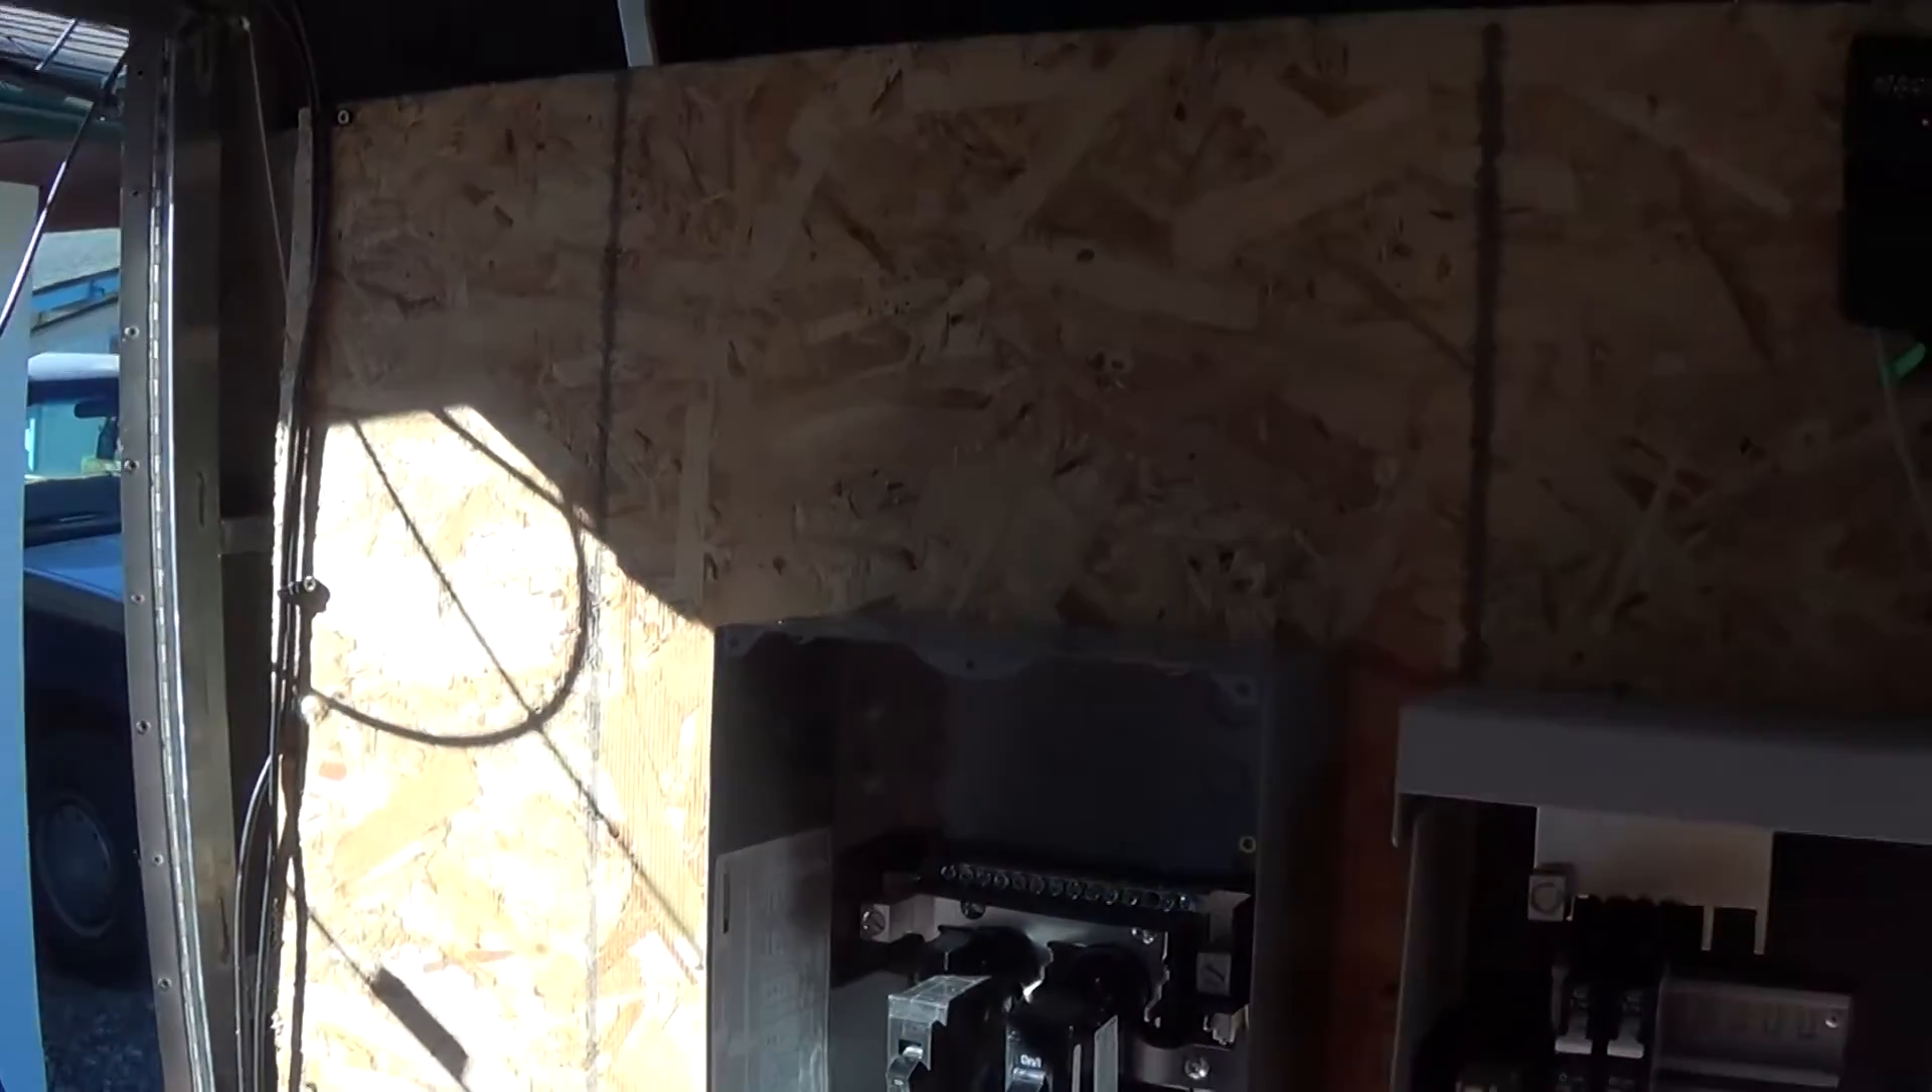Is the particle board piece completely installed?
Yes.